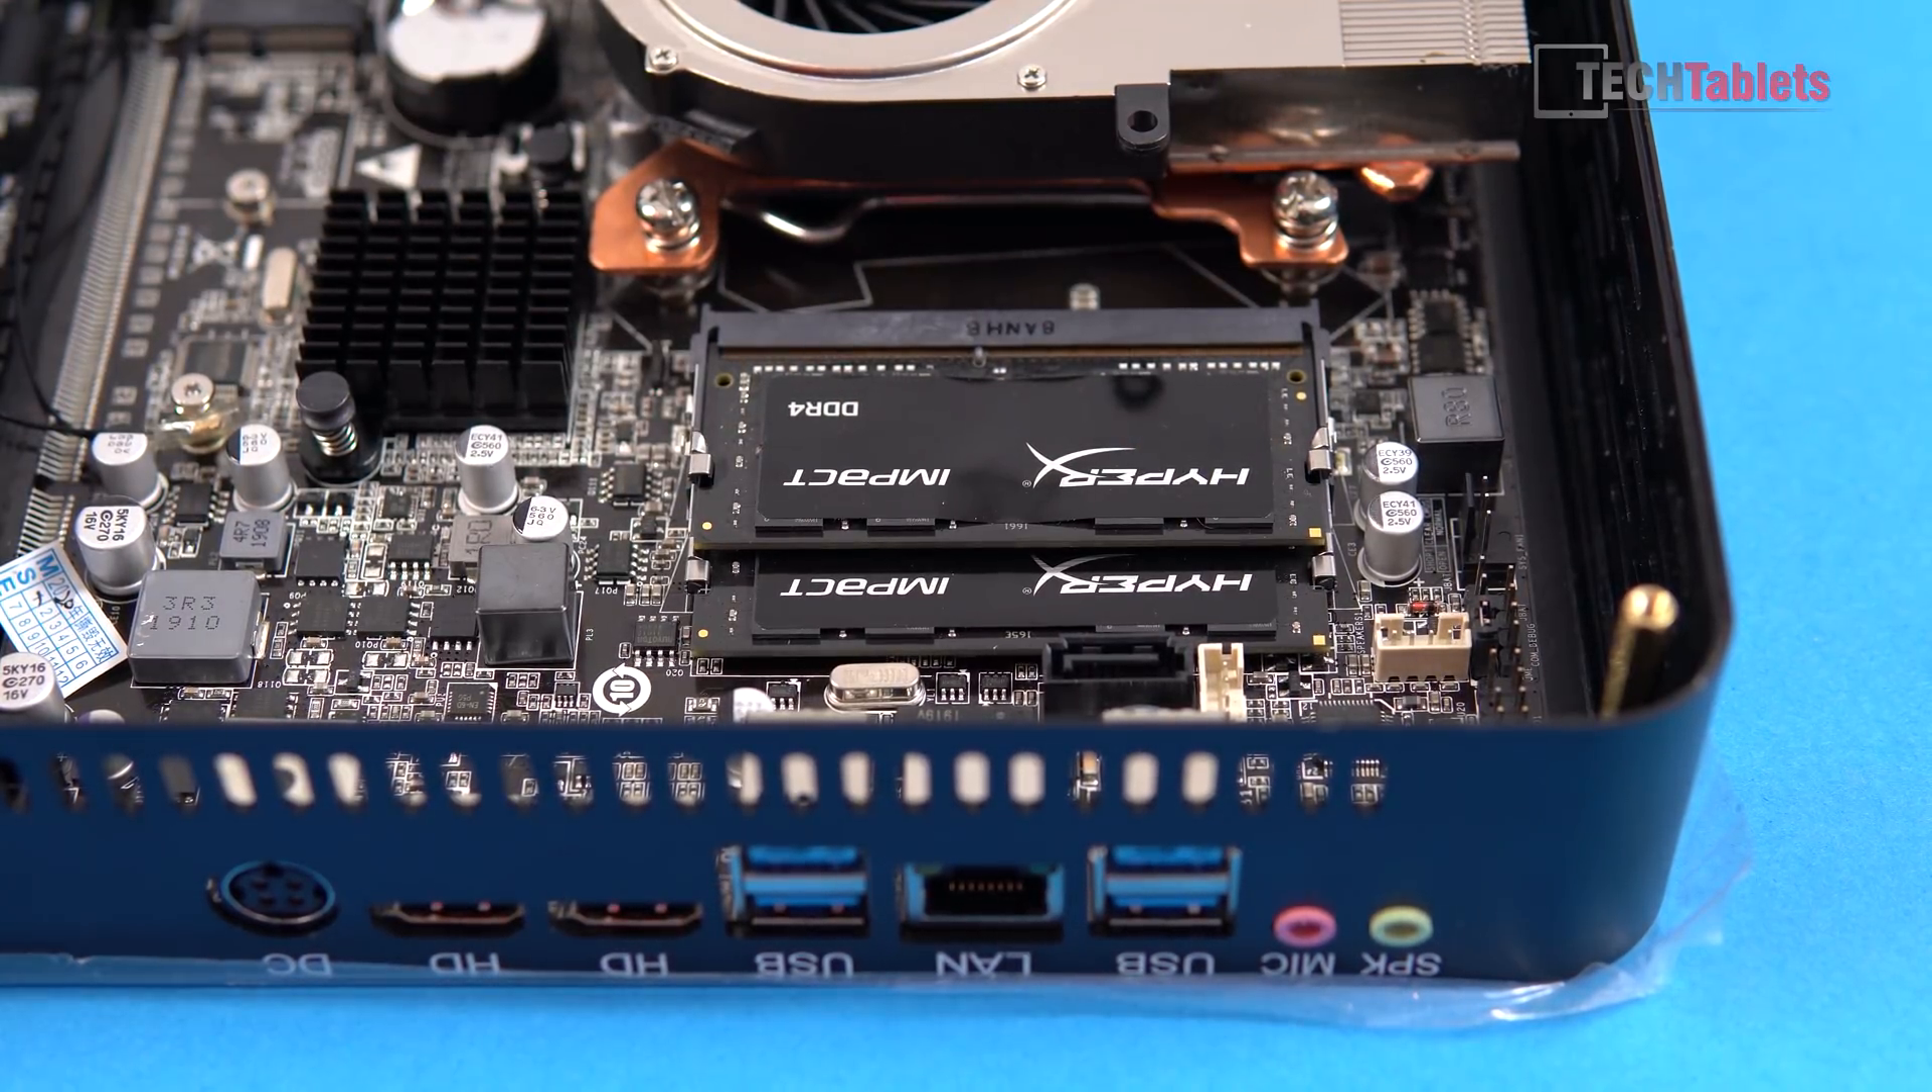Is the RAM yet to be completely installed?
No.